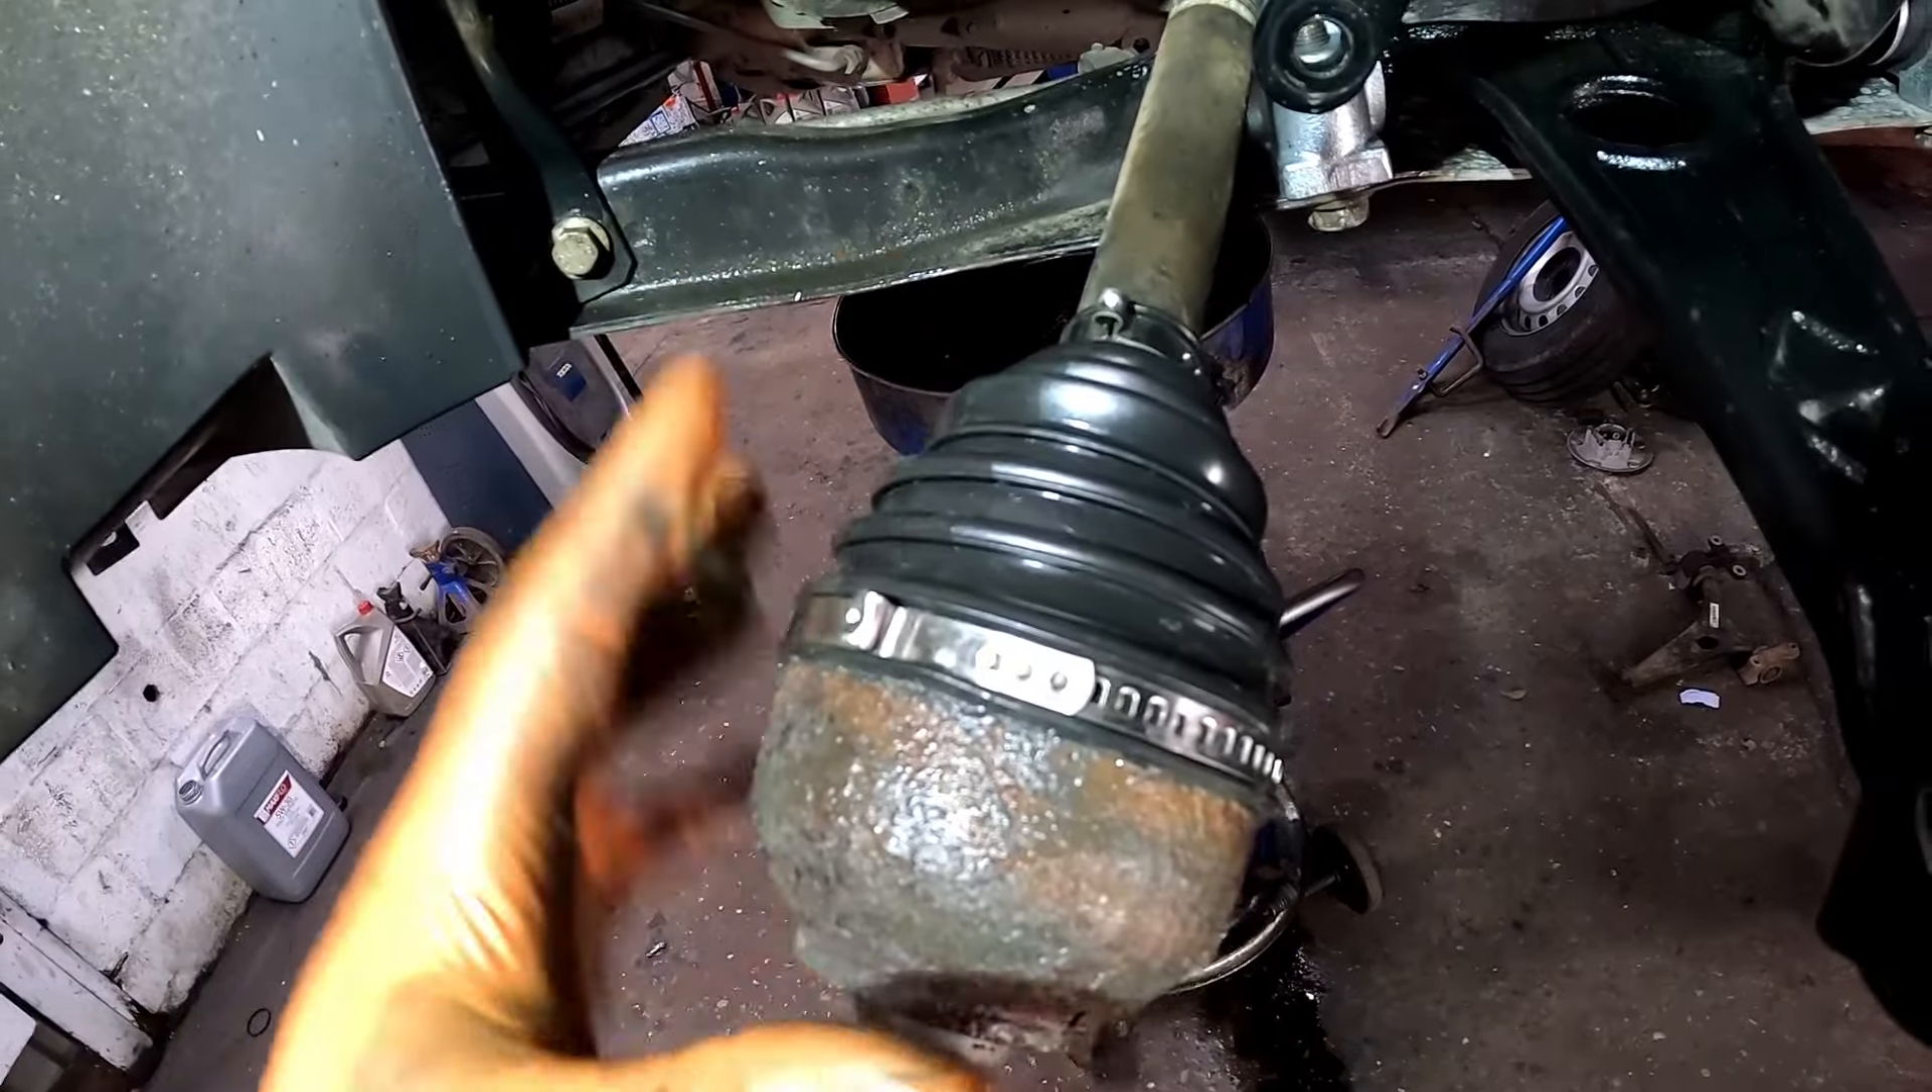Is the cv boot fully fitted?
Yes.